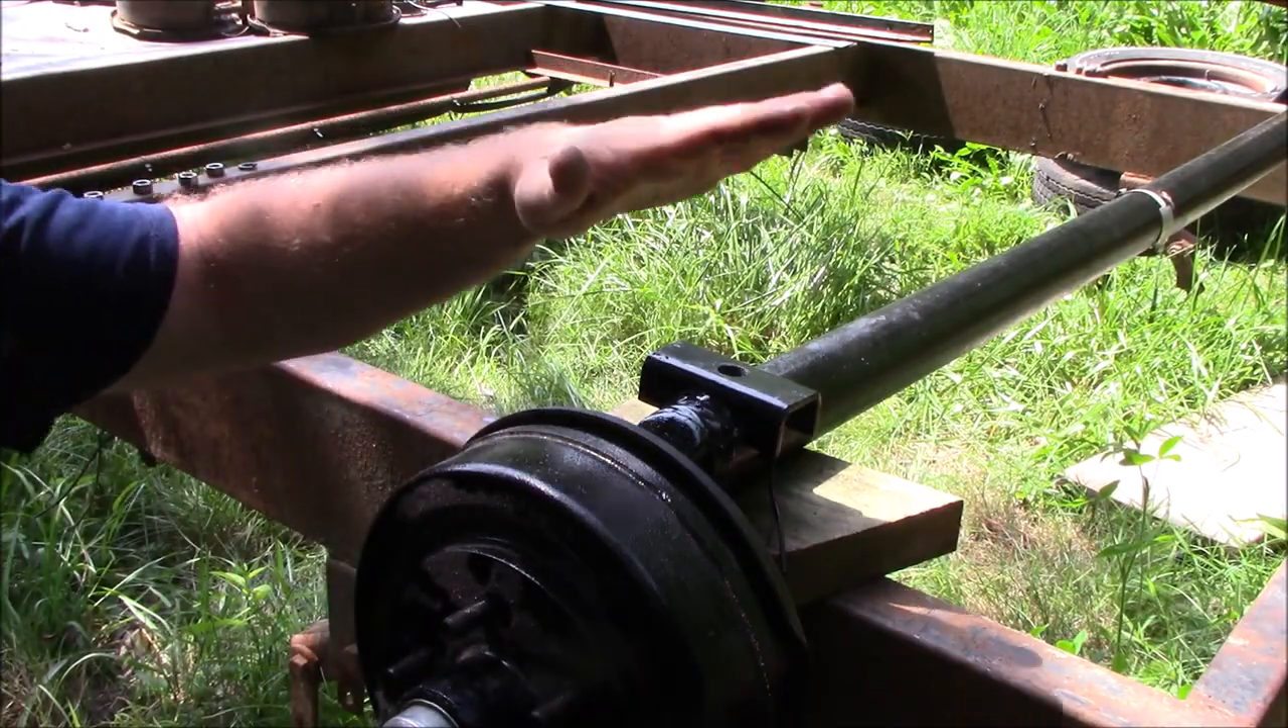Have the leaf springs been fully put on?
No.